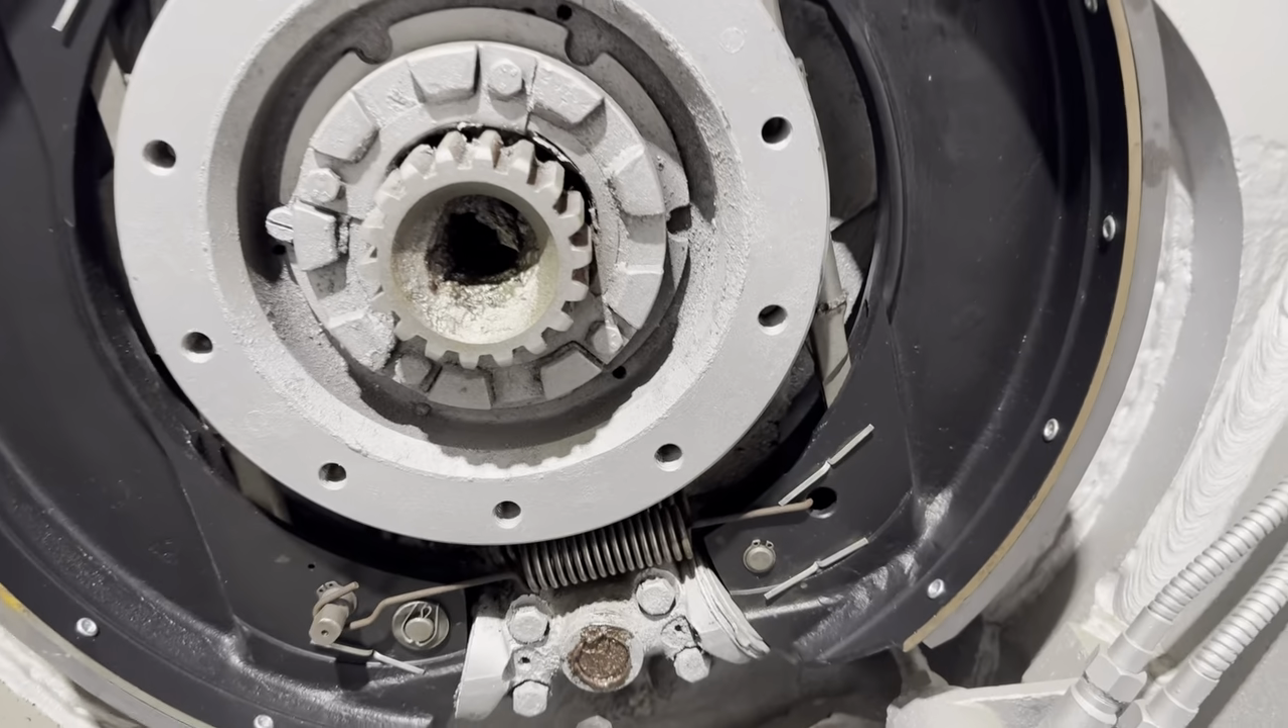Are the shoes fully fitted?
Yes.